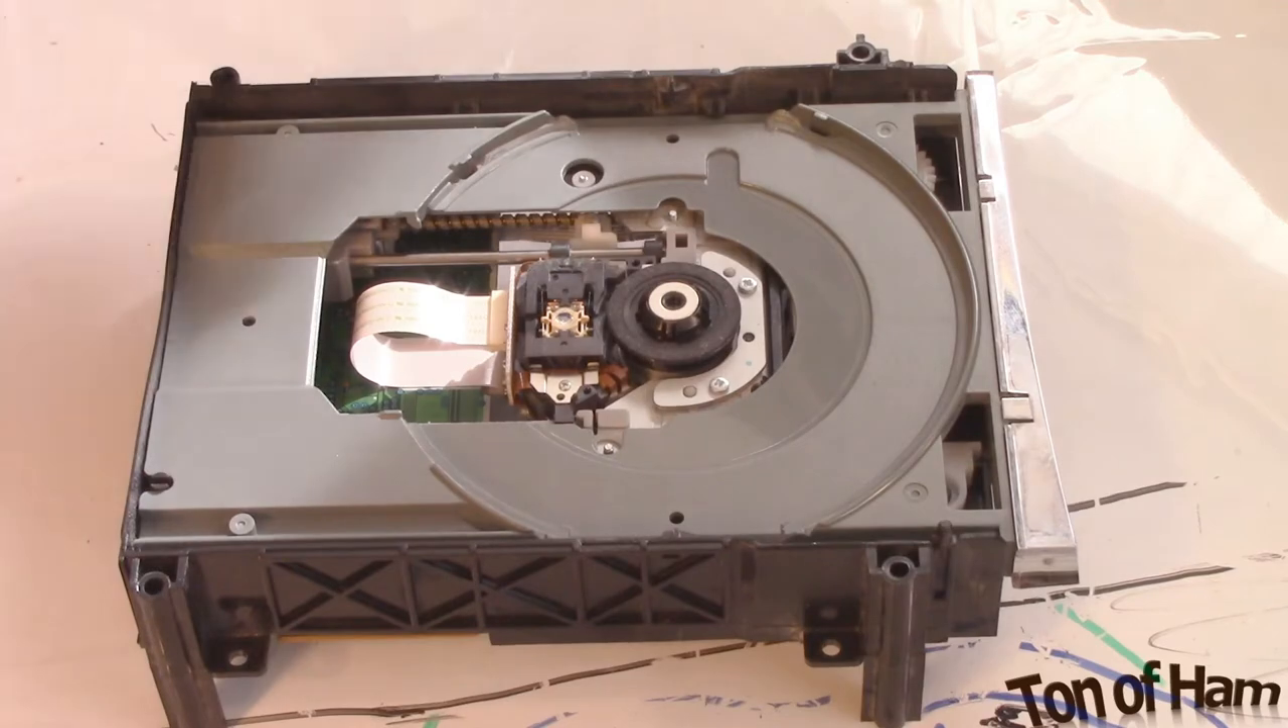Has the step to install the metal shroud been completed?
No.